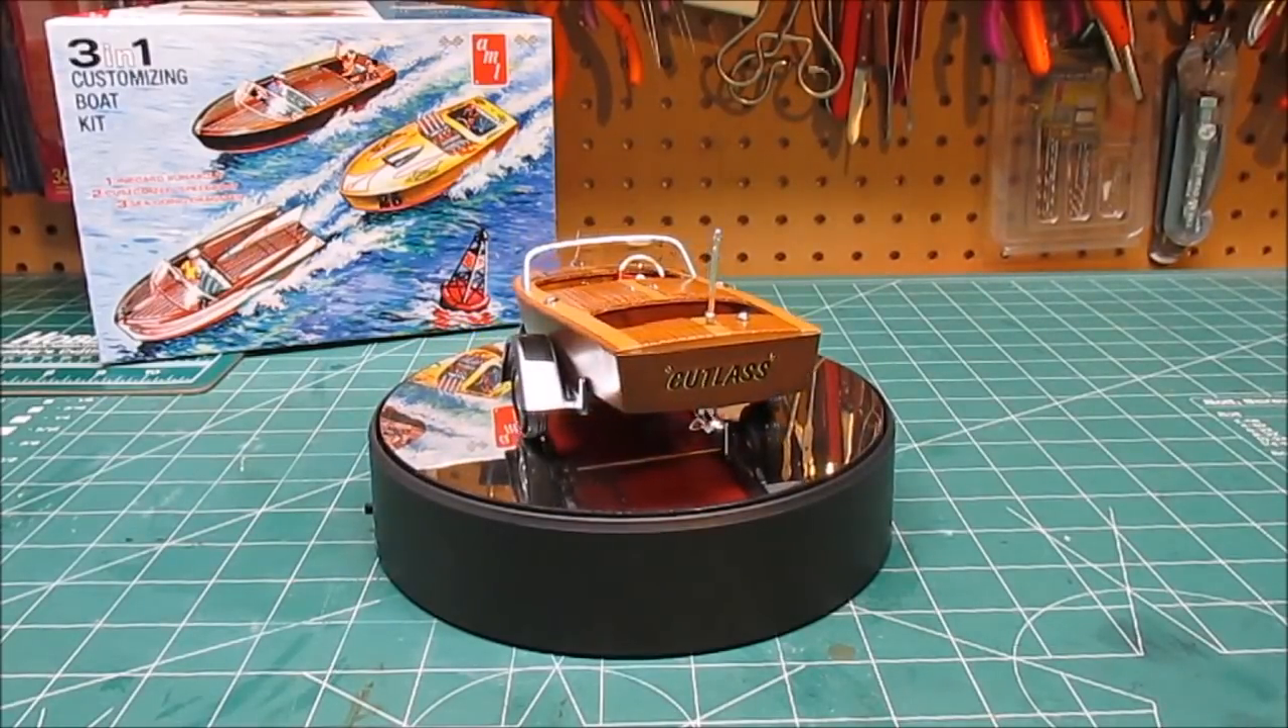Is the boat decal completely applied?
Yes.